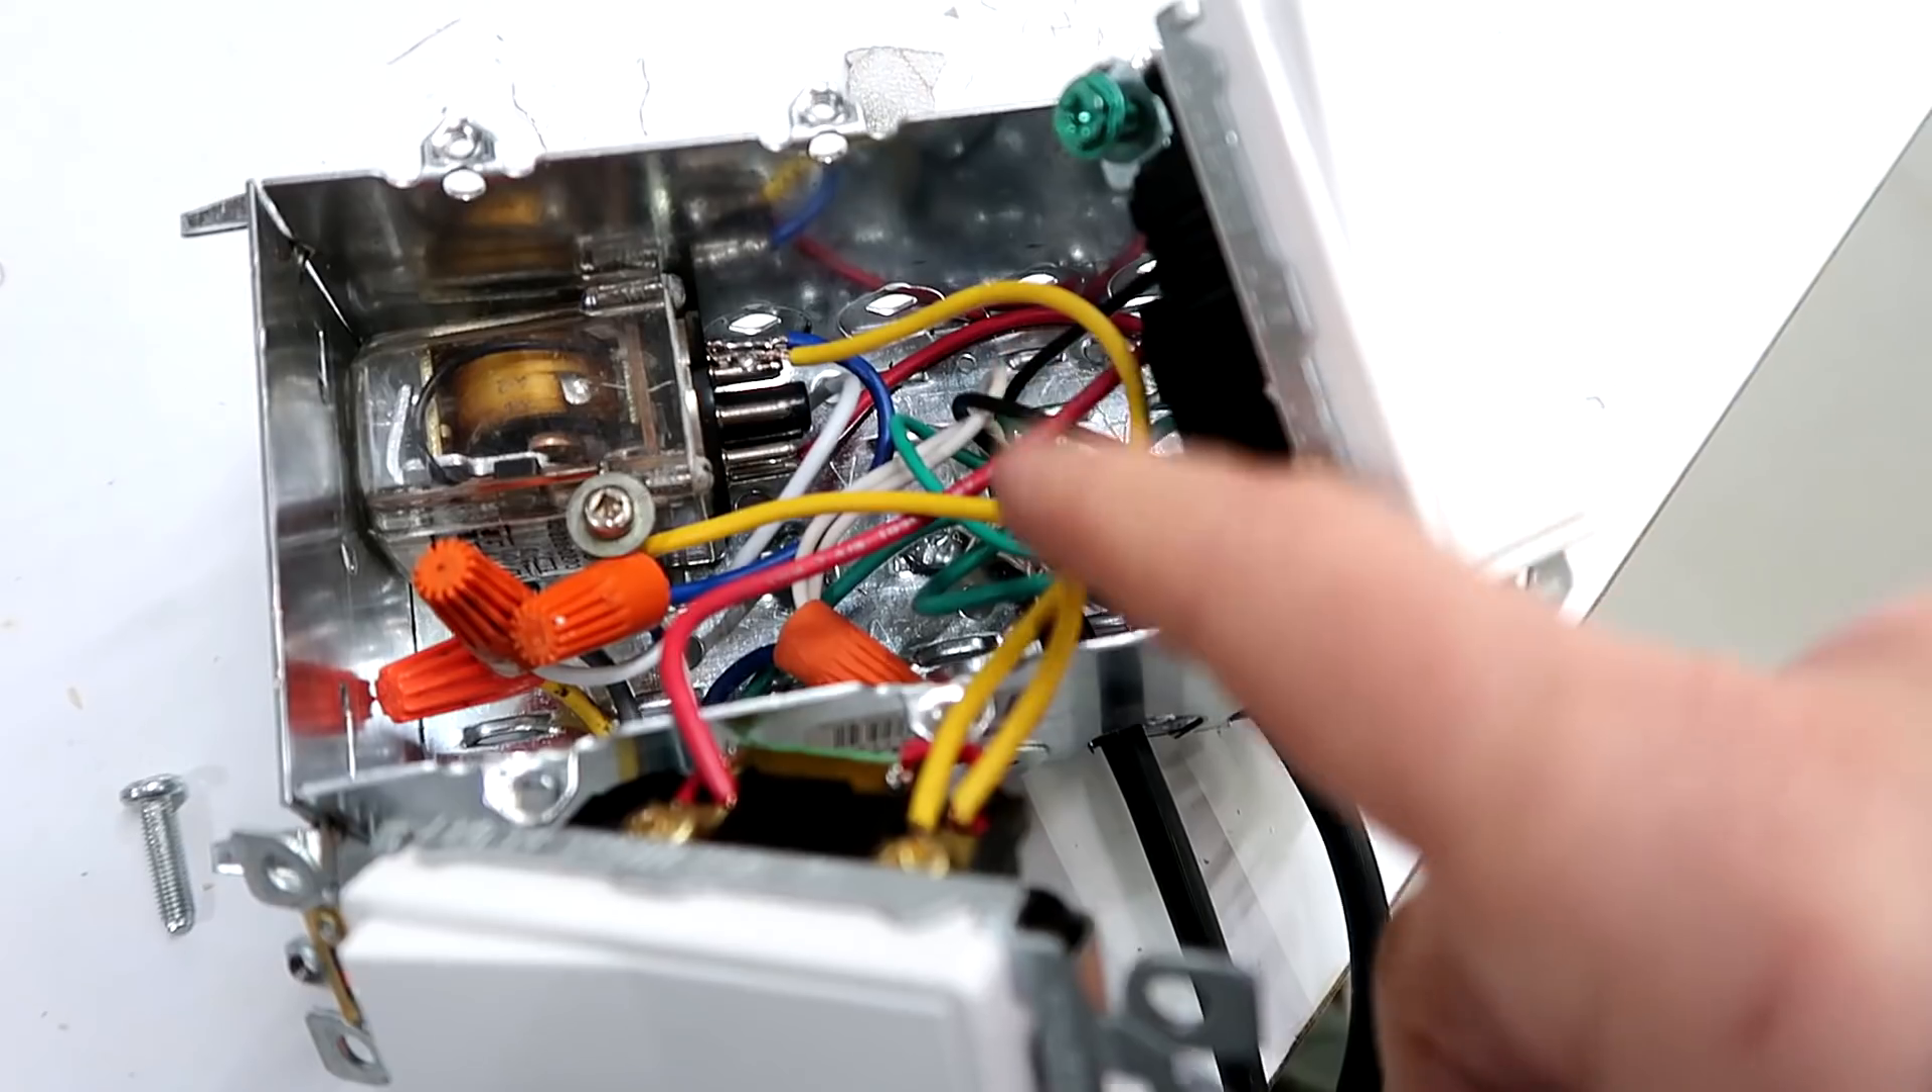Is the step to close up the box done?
No.